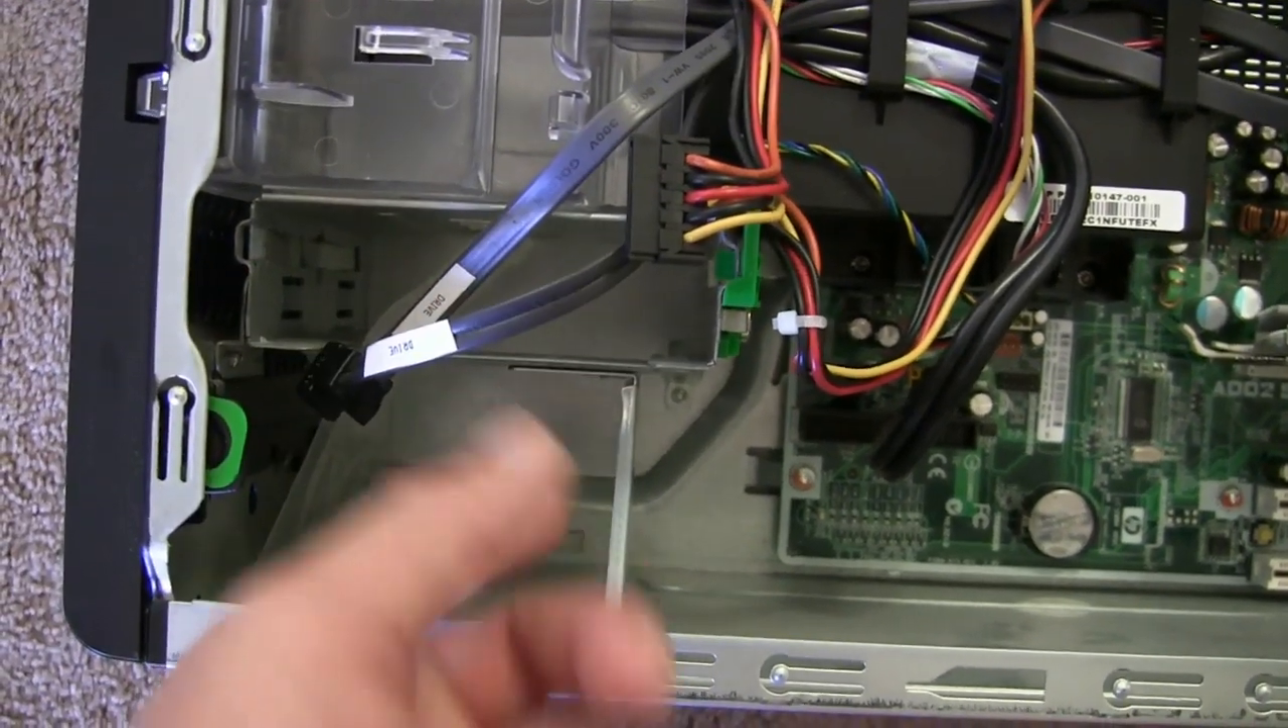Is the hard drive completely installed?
No.